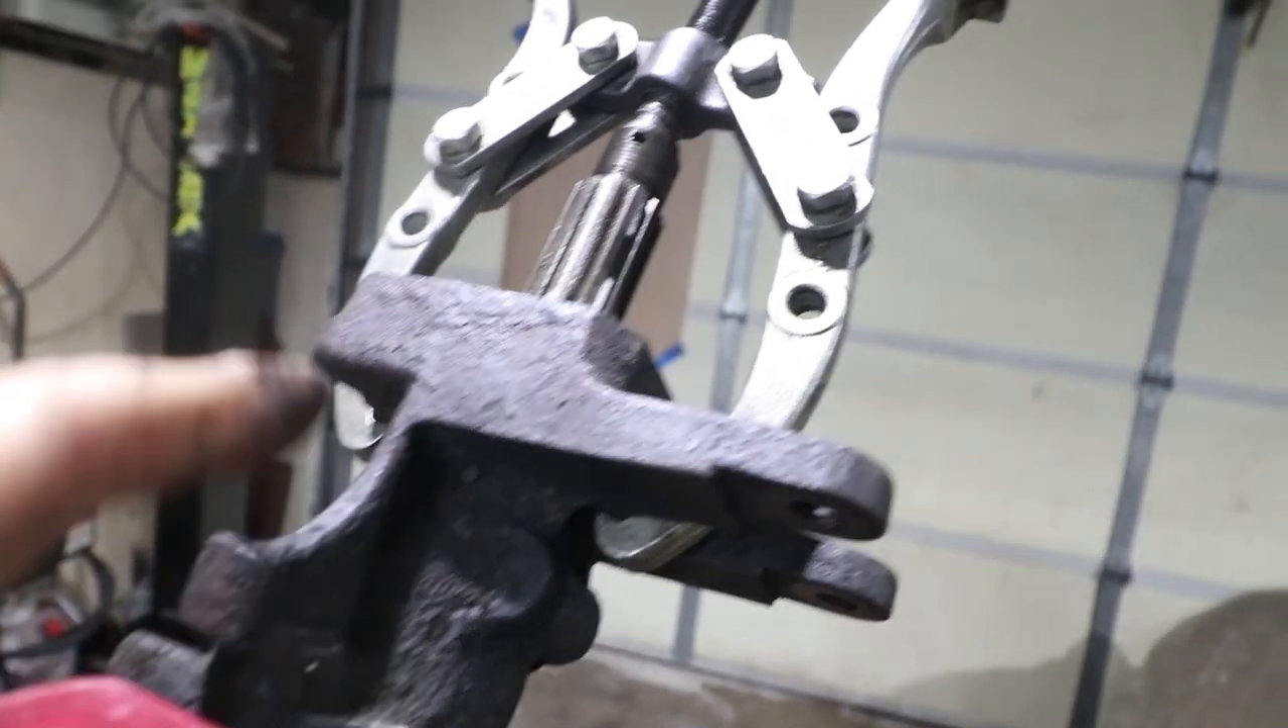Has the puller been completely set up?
Yes.